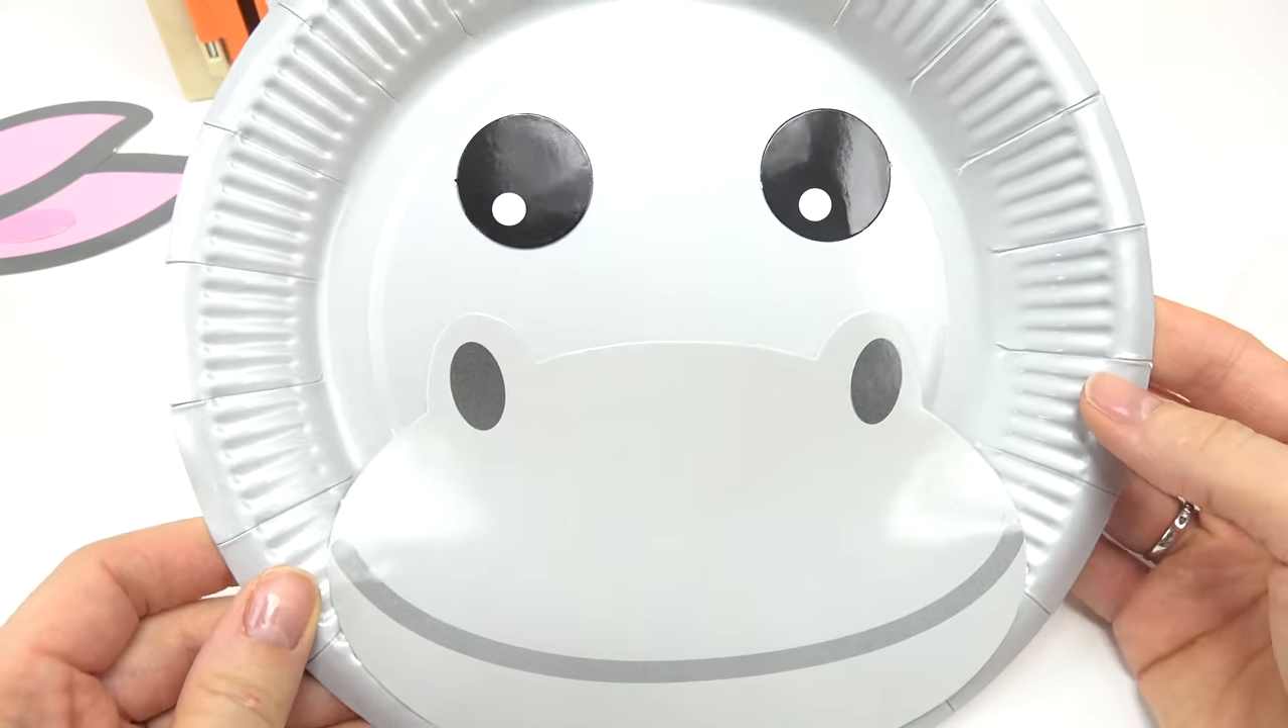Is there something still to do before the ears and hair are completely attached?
Yes.